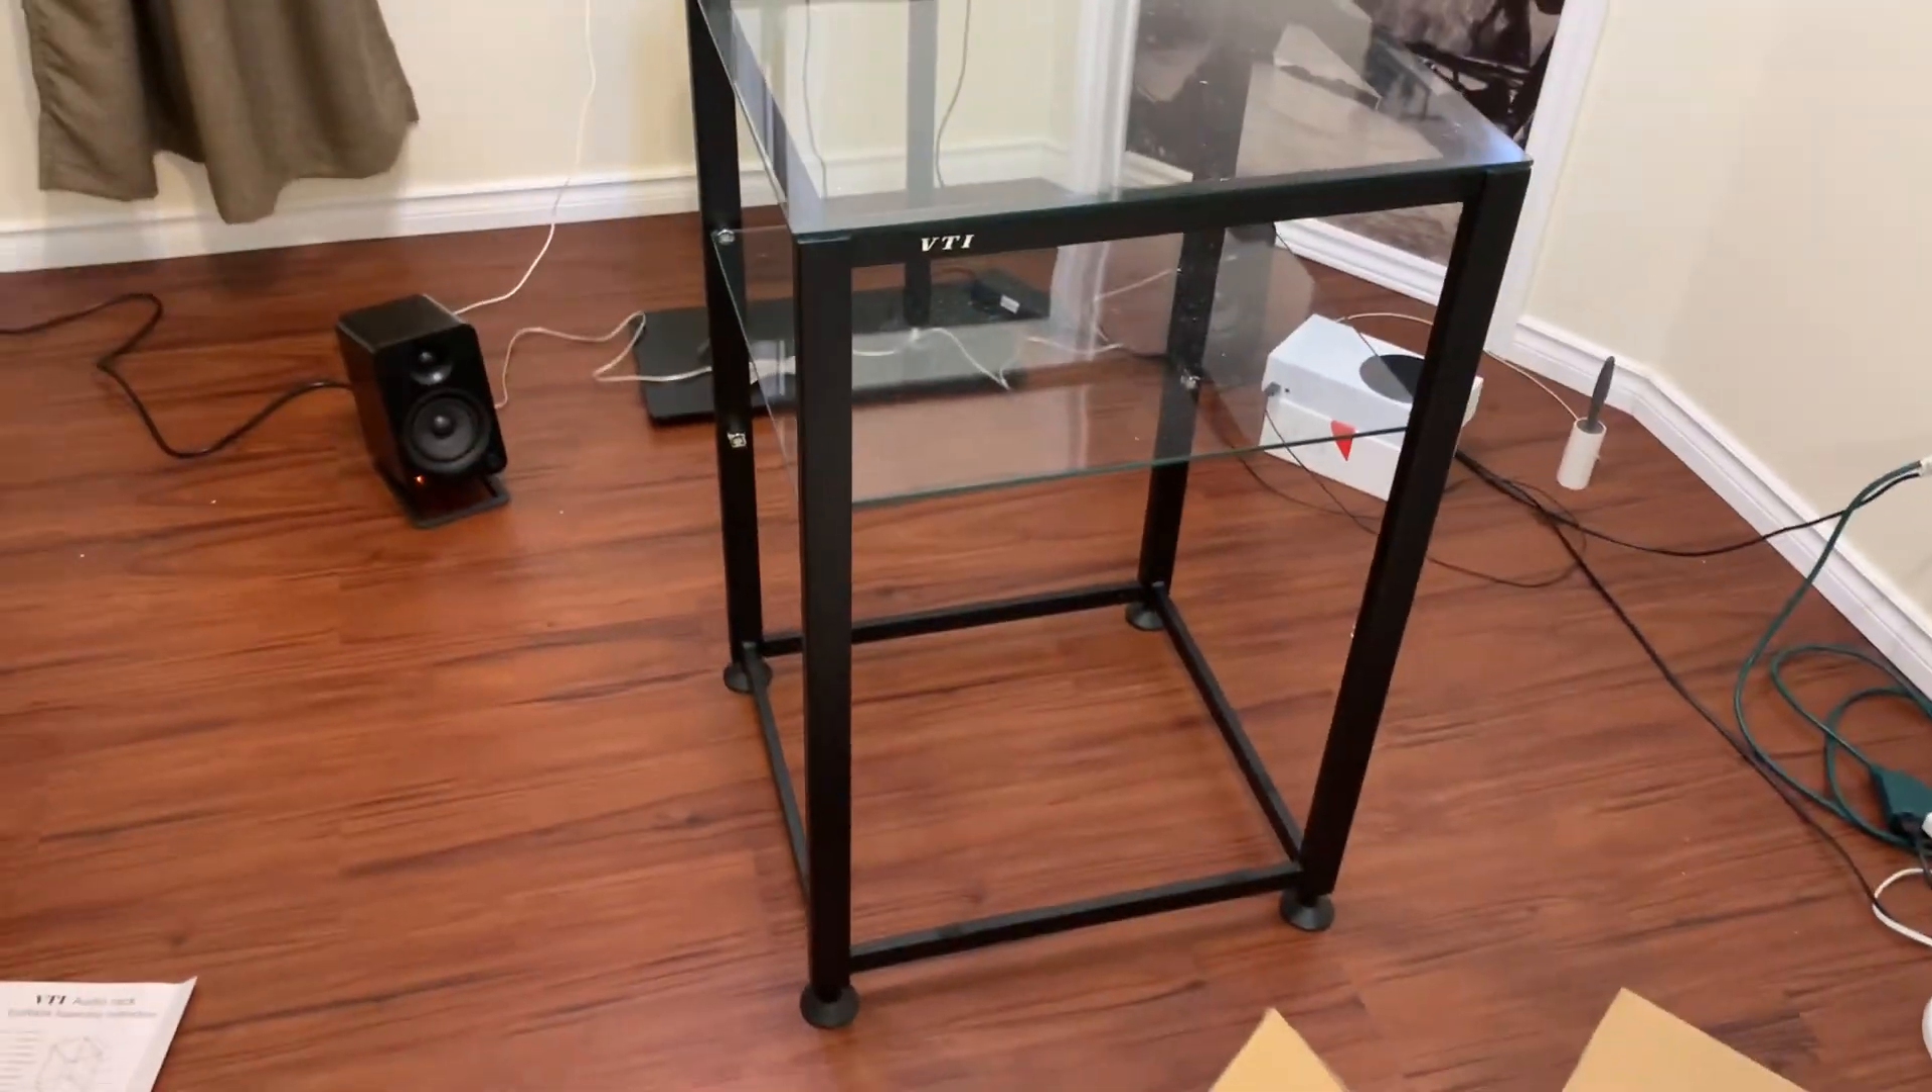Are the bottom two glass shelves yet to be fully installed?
Yes.